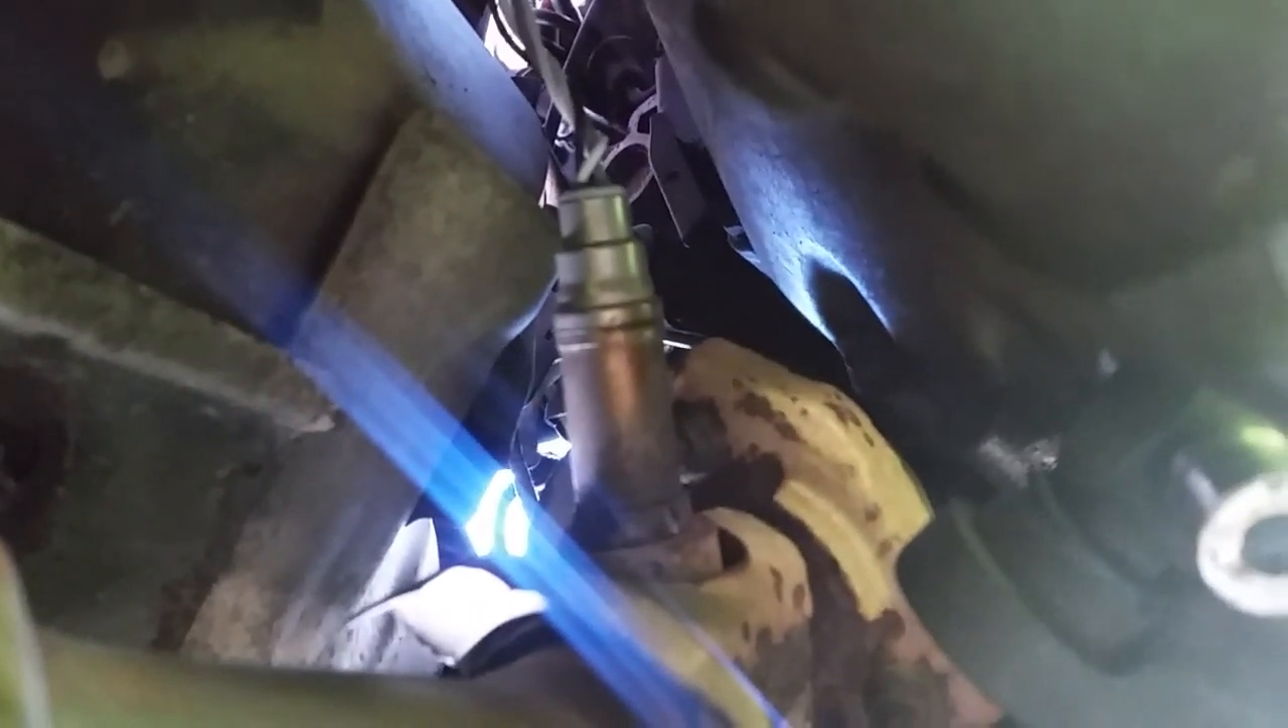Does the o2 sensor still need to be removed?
Yes.